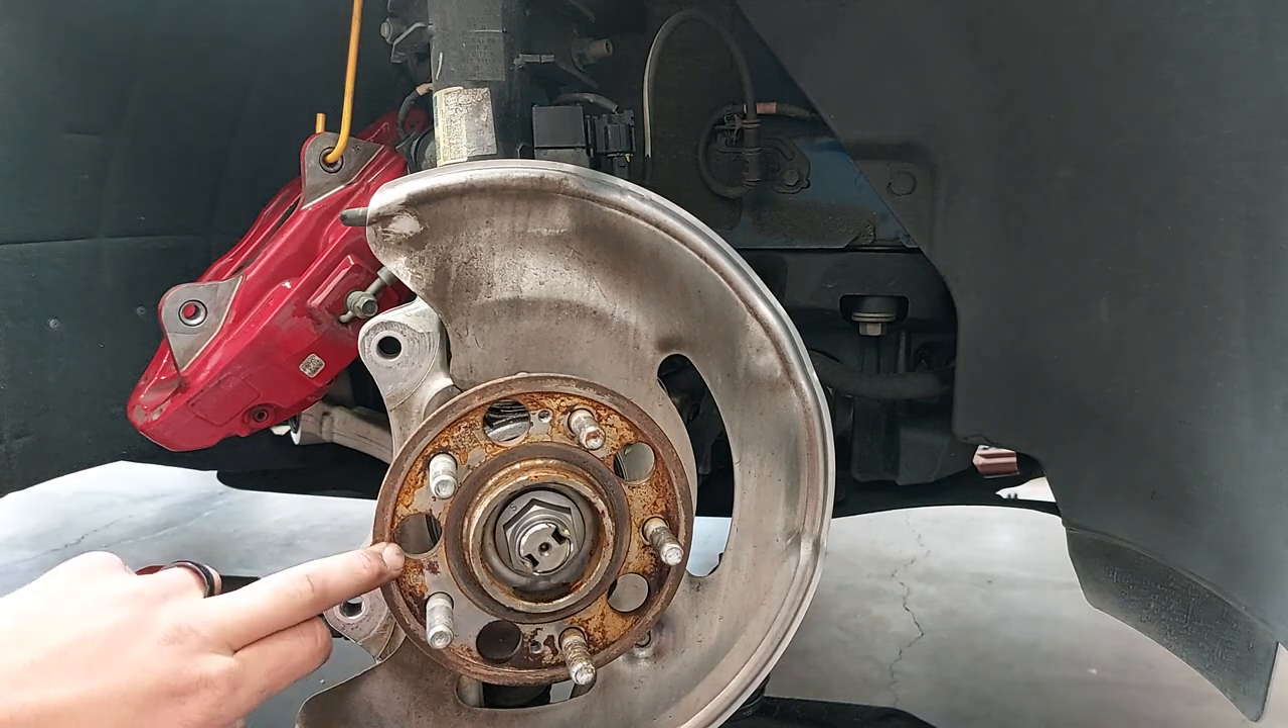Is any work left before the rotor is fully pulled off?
No.